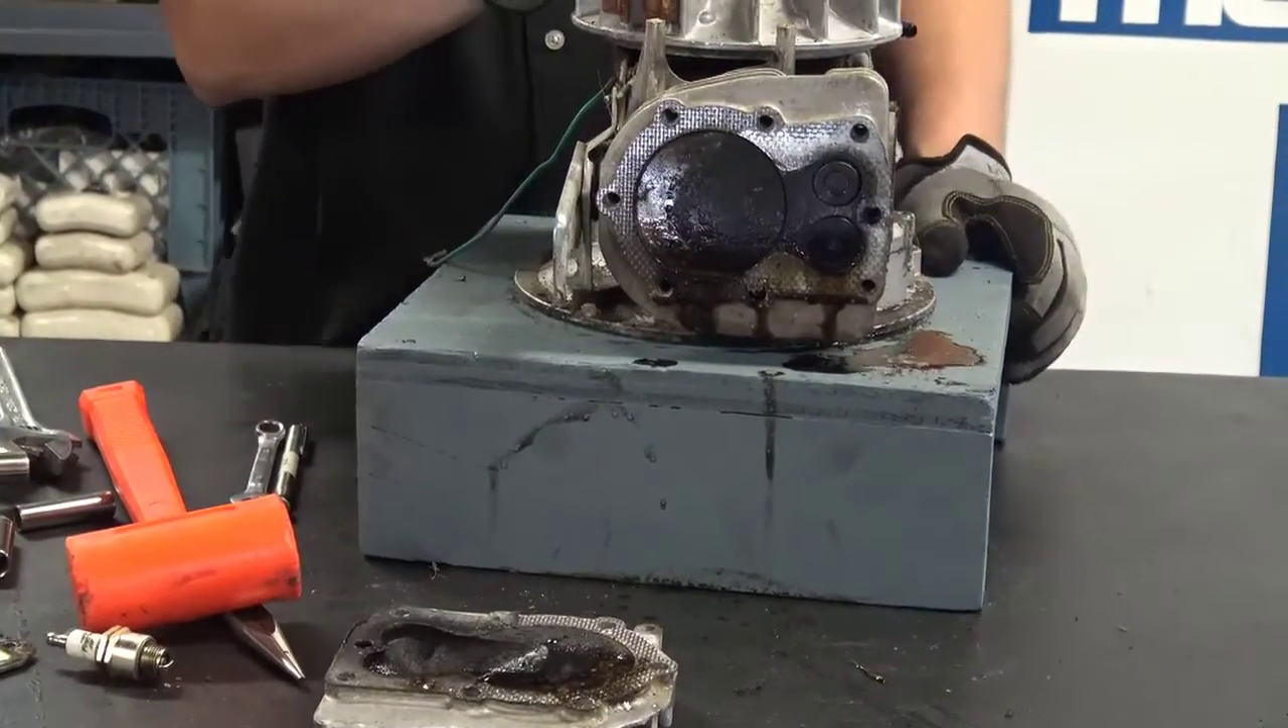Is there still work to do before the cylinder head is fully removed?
No.